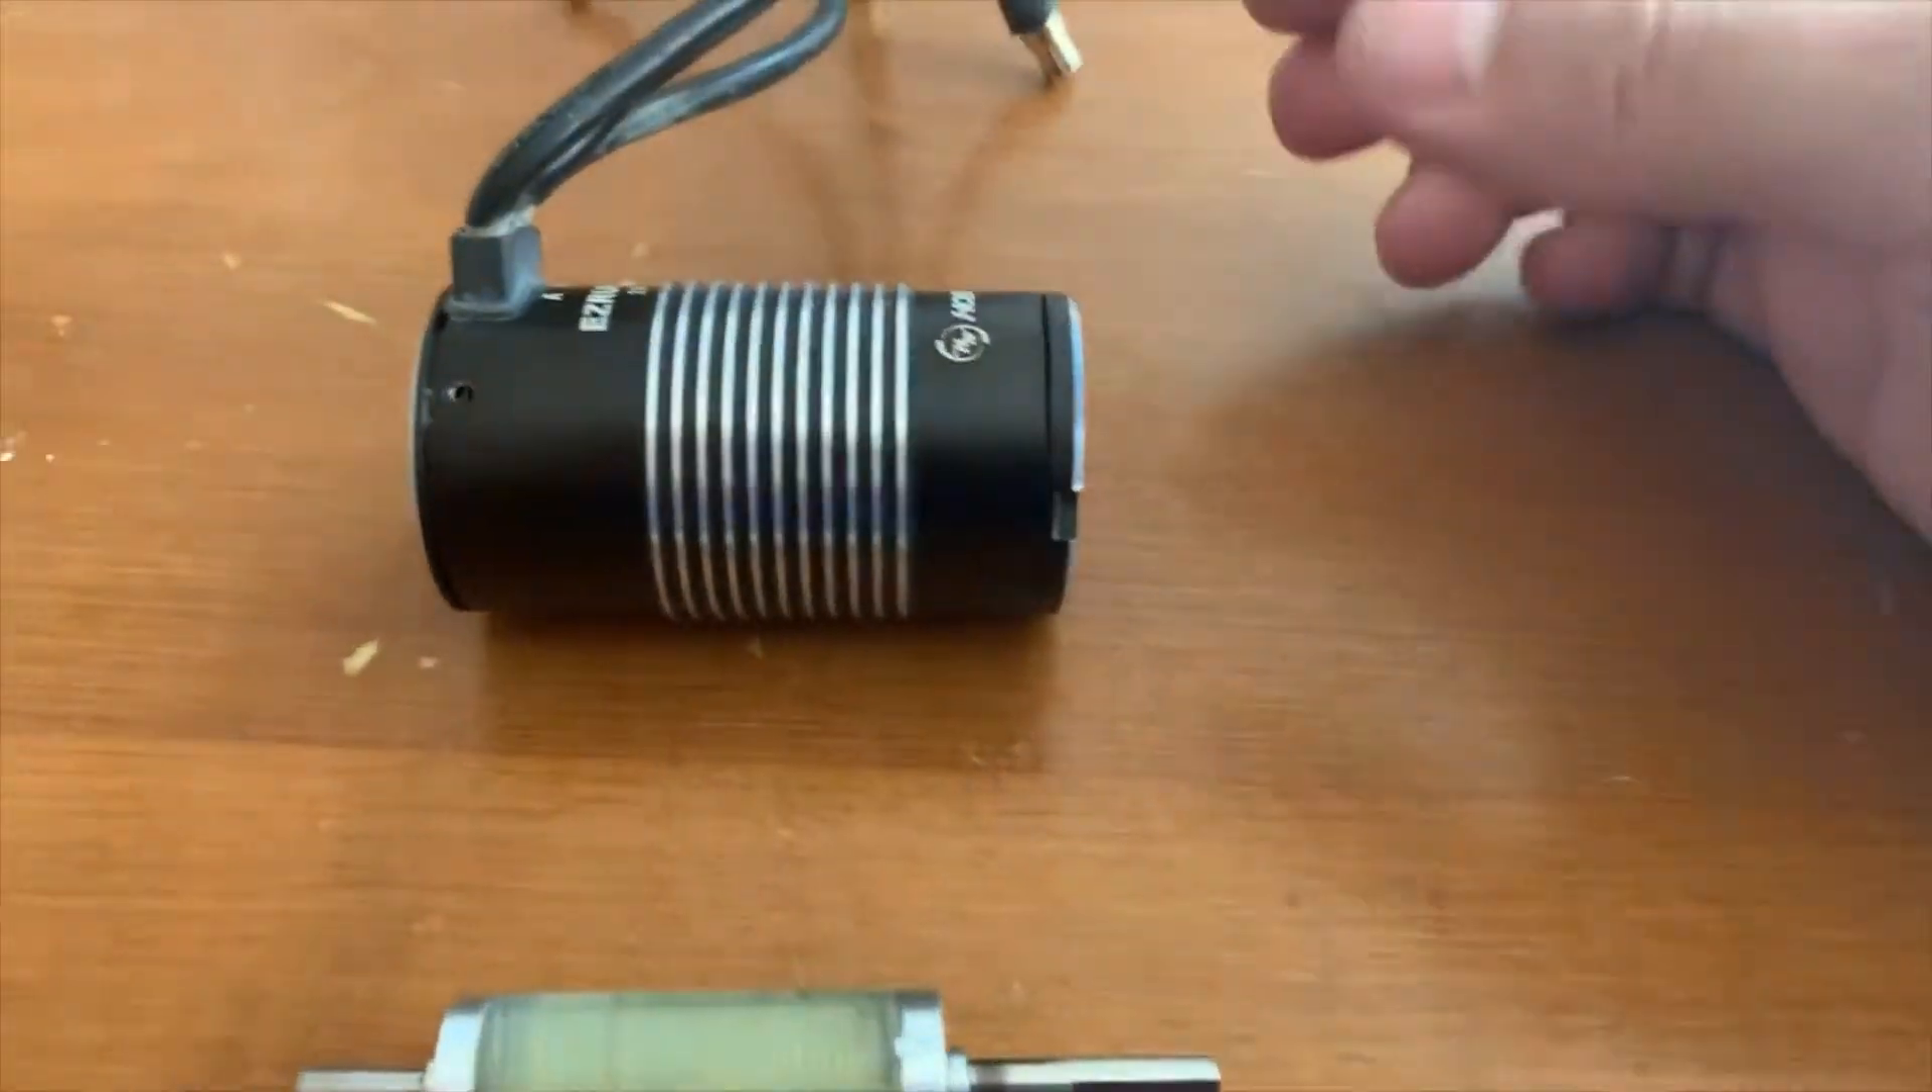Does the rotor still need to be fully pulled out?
No.